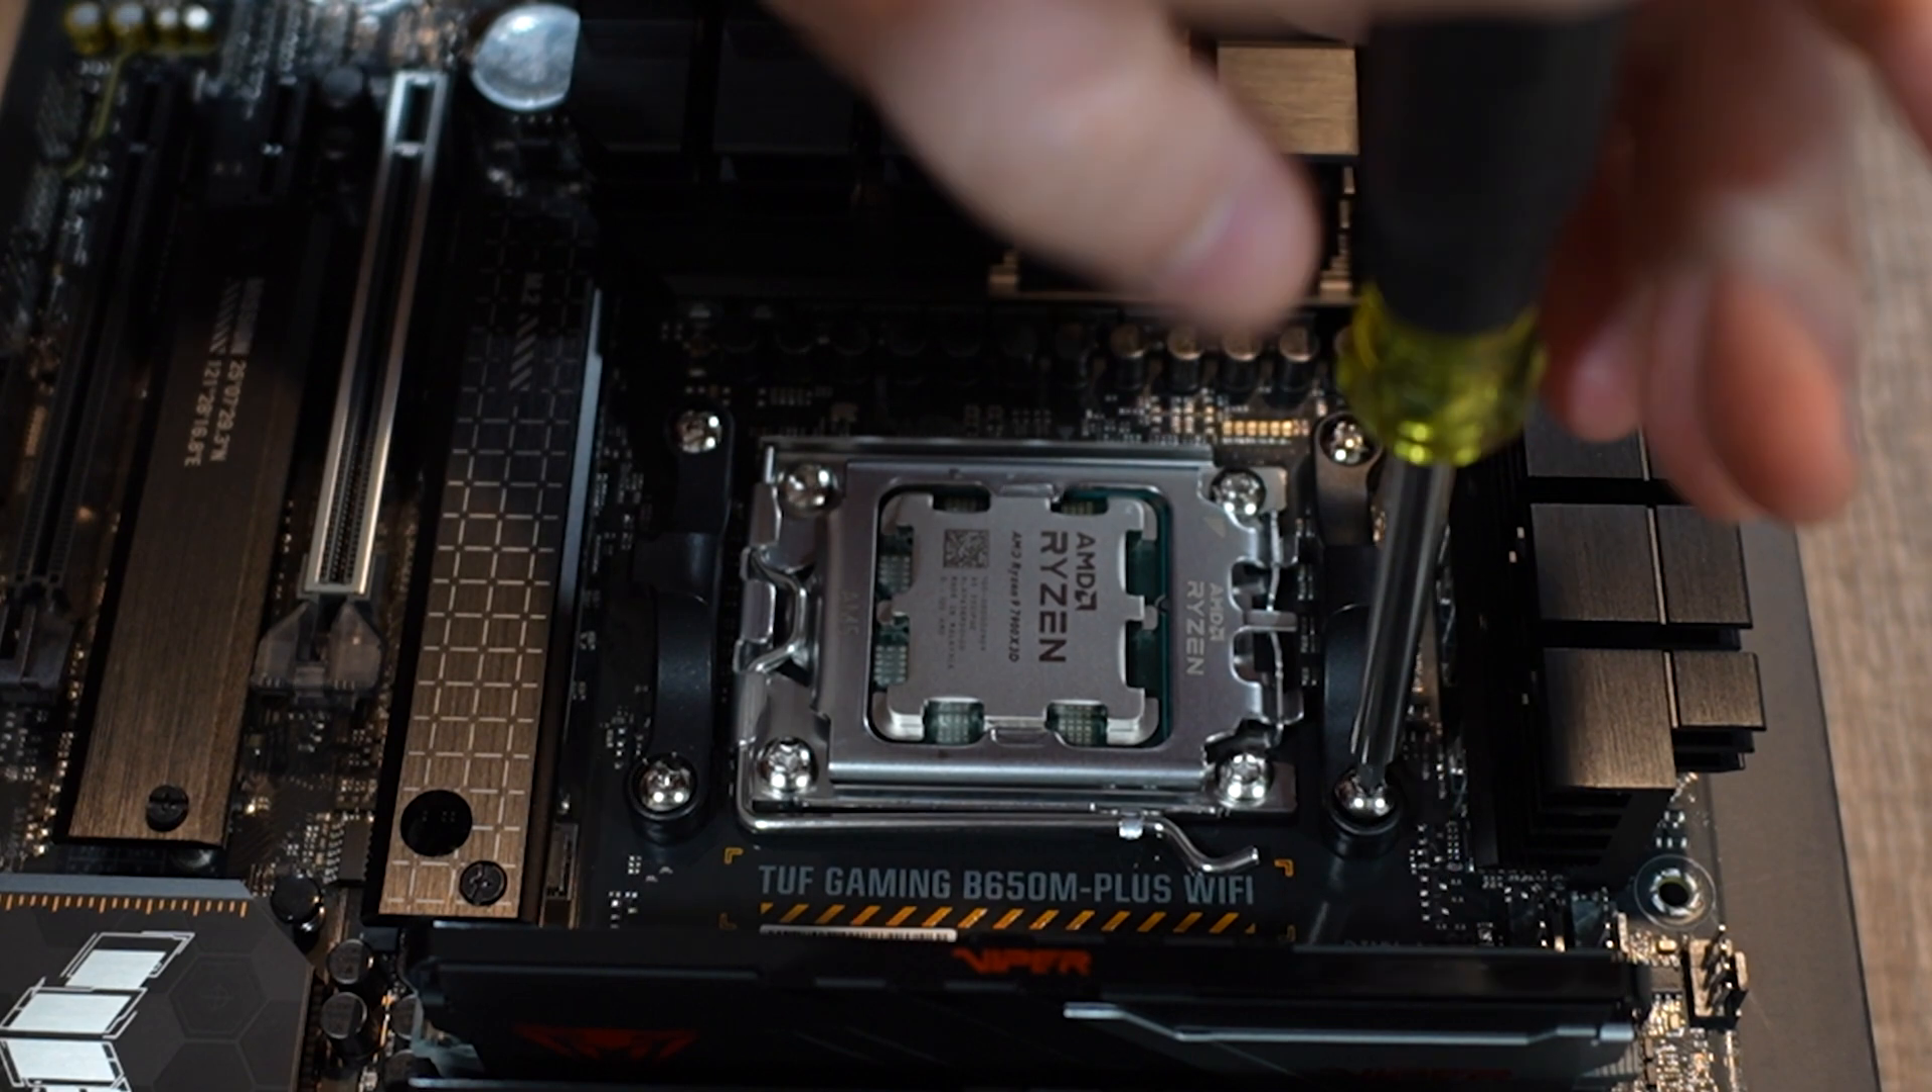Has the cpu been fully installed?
Yes.